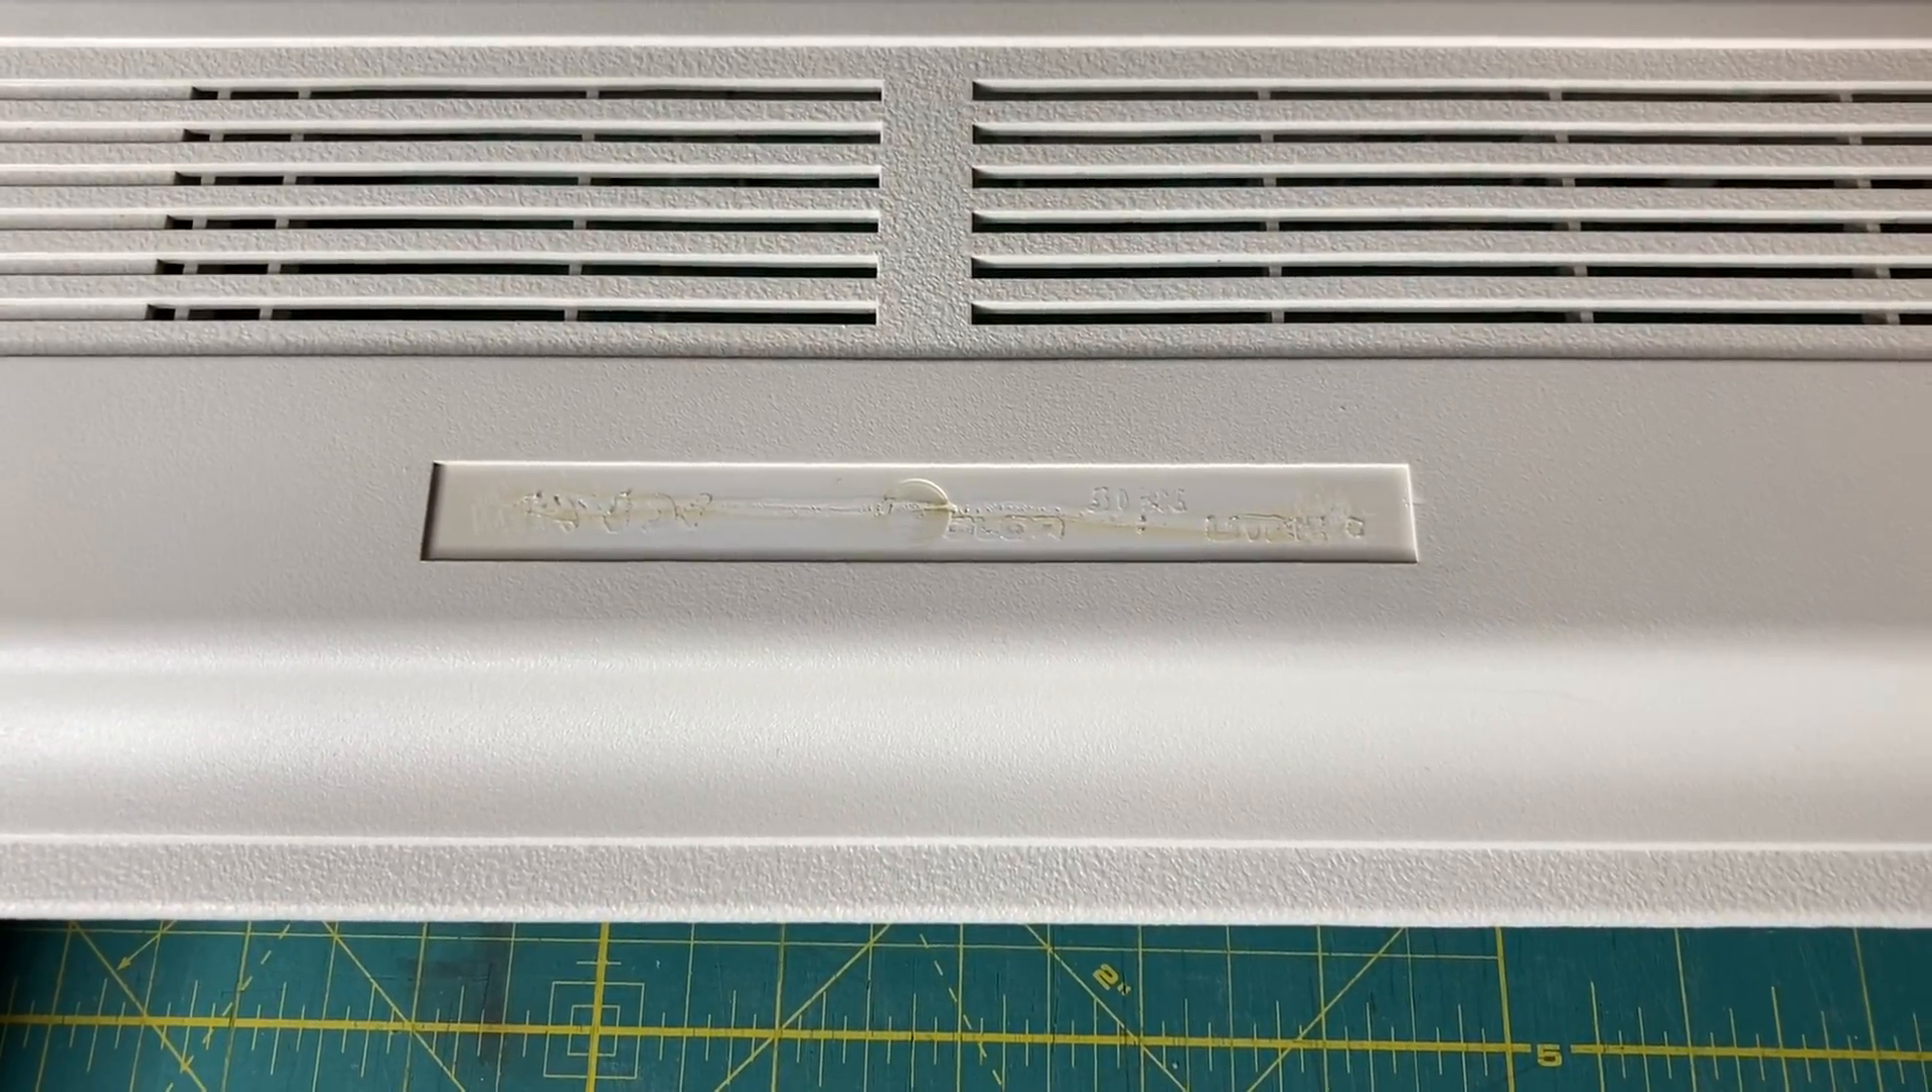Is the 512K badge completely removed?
Yes.